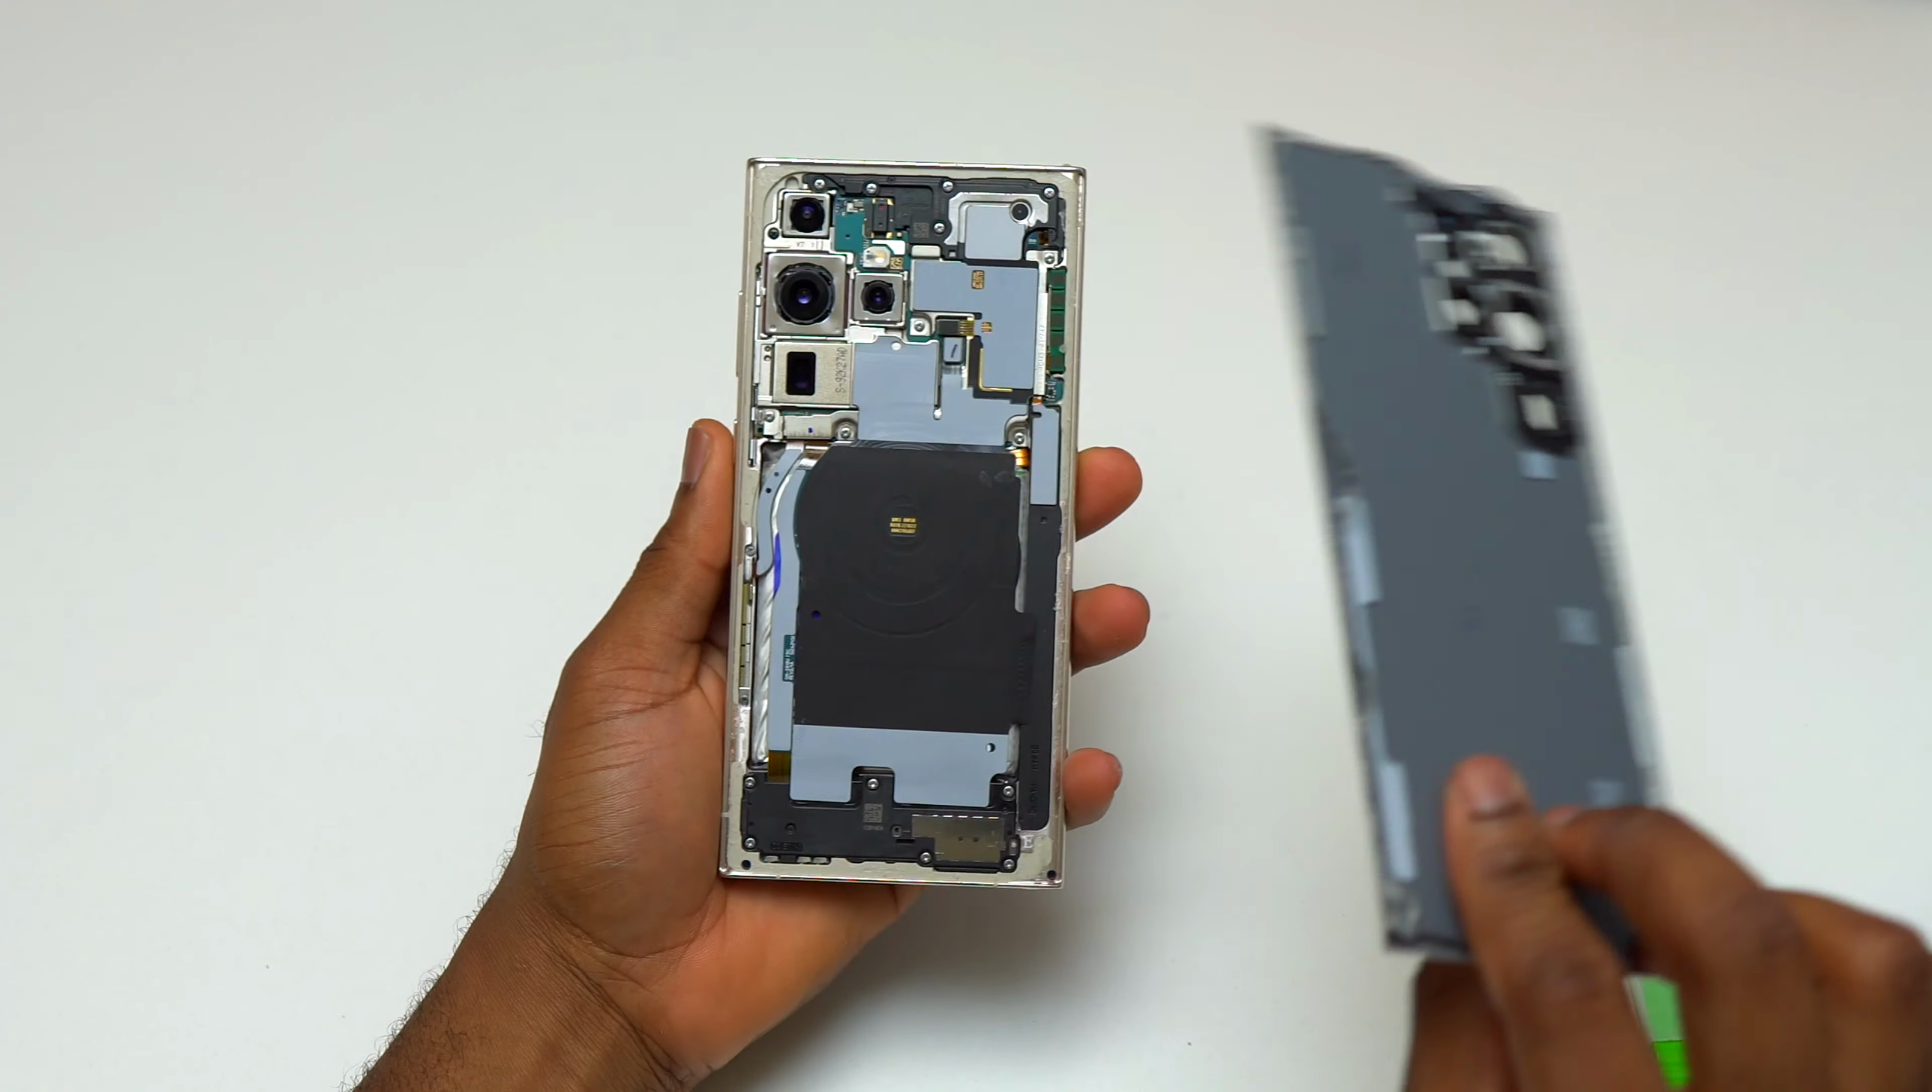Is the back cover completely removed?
Yes.